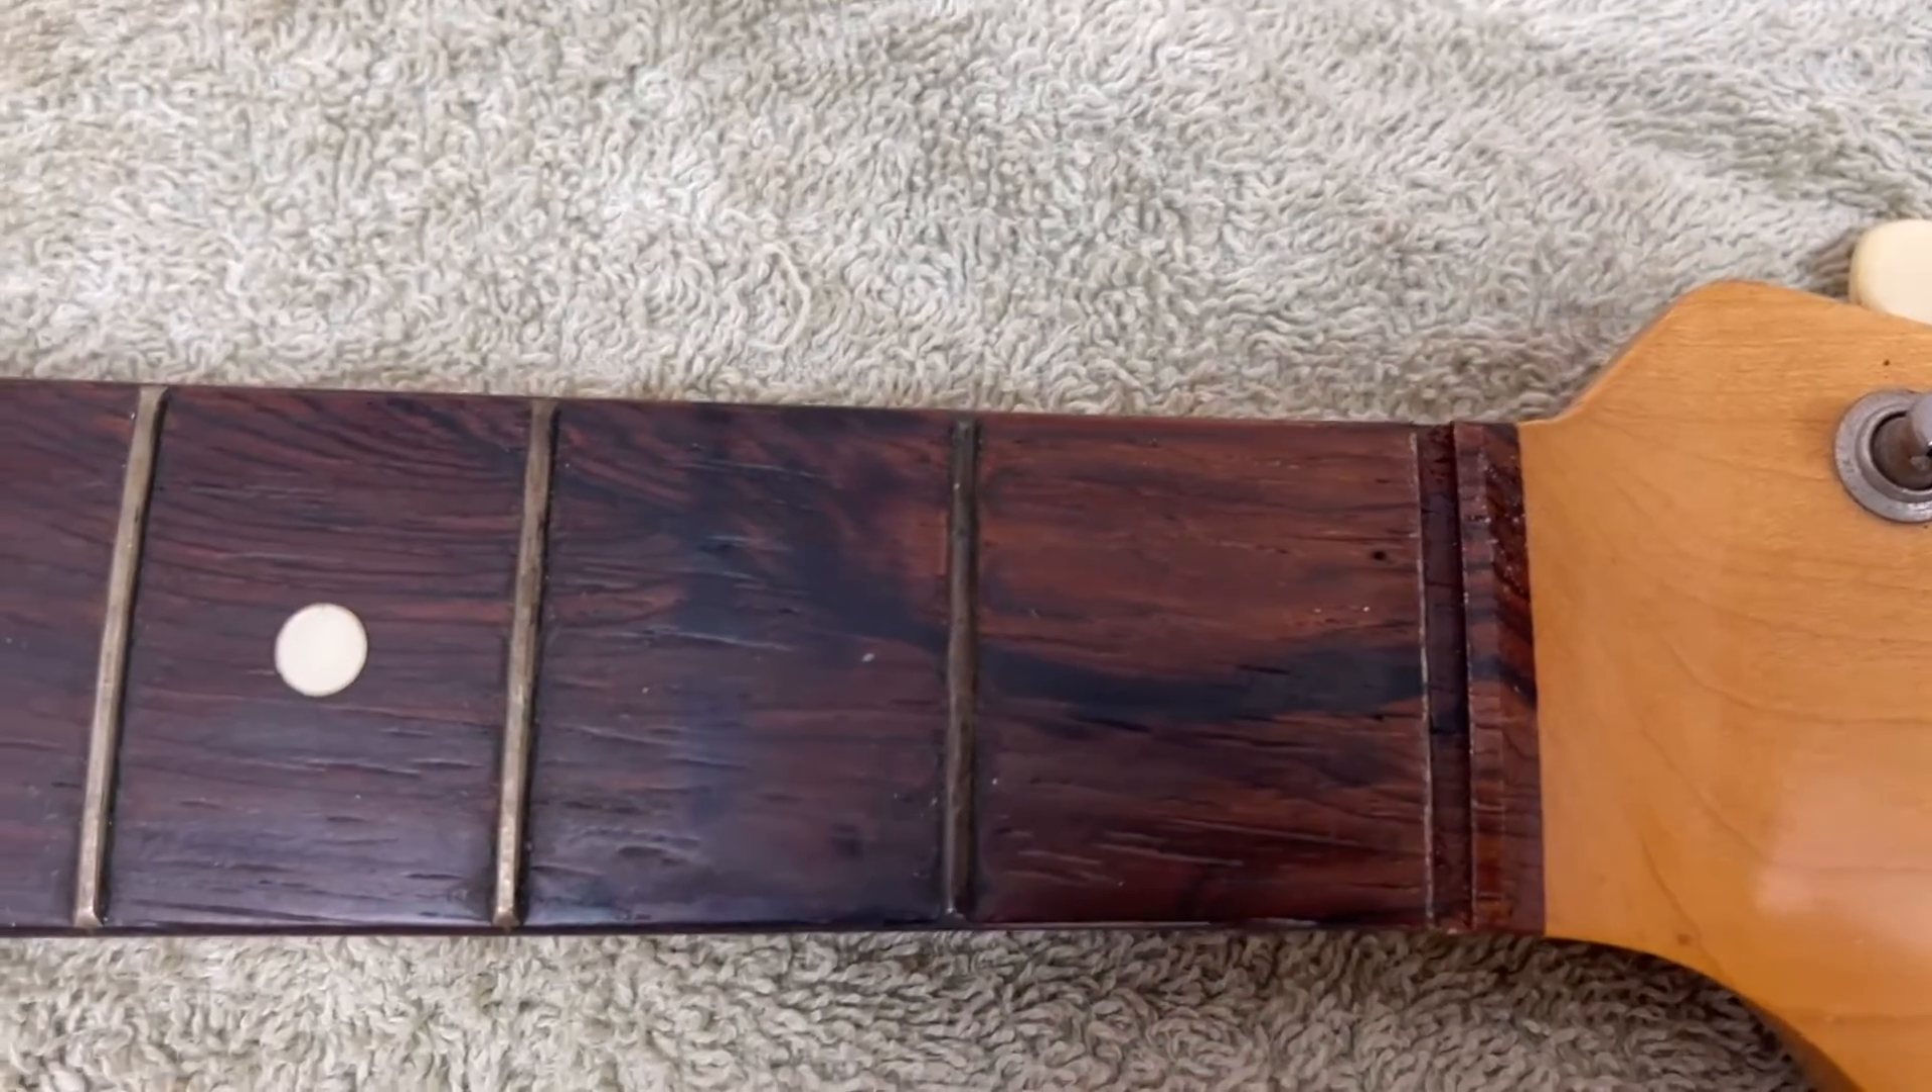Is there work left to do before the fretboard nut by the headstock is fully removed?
No.